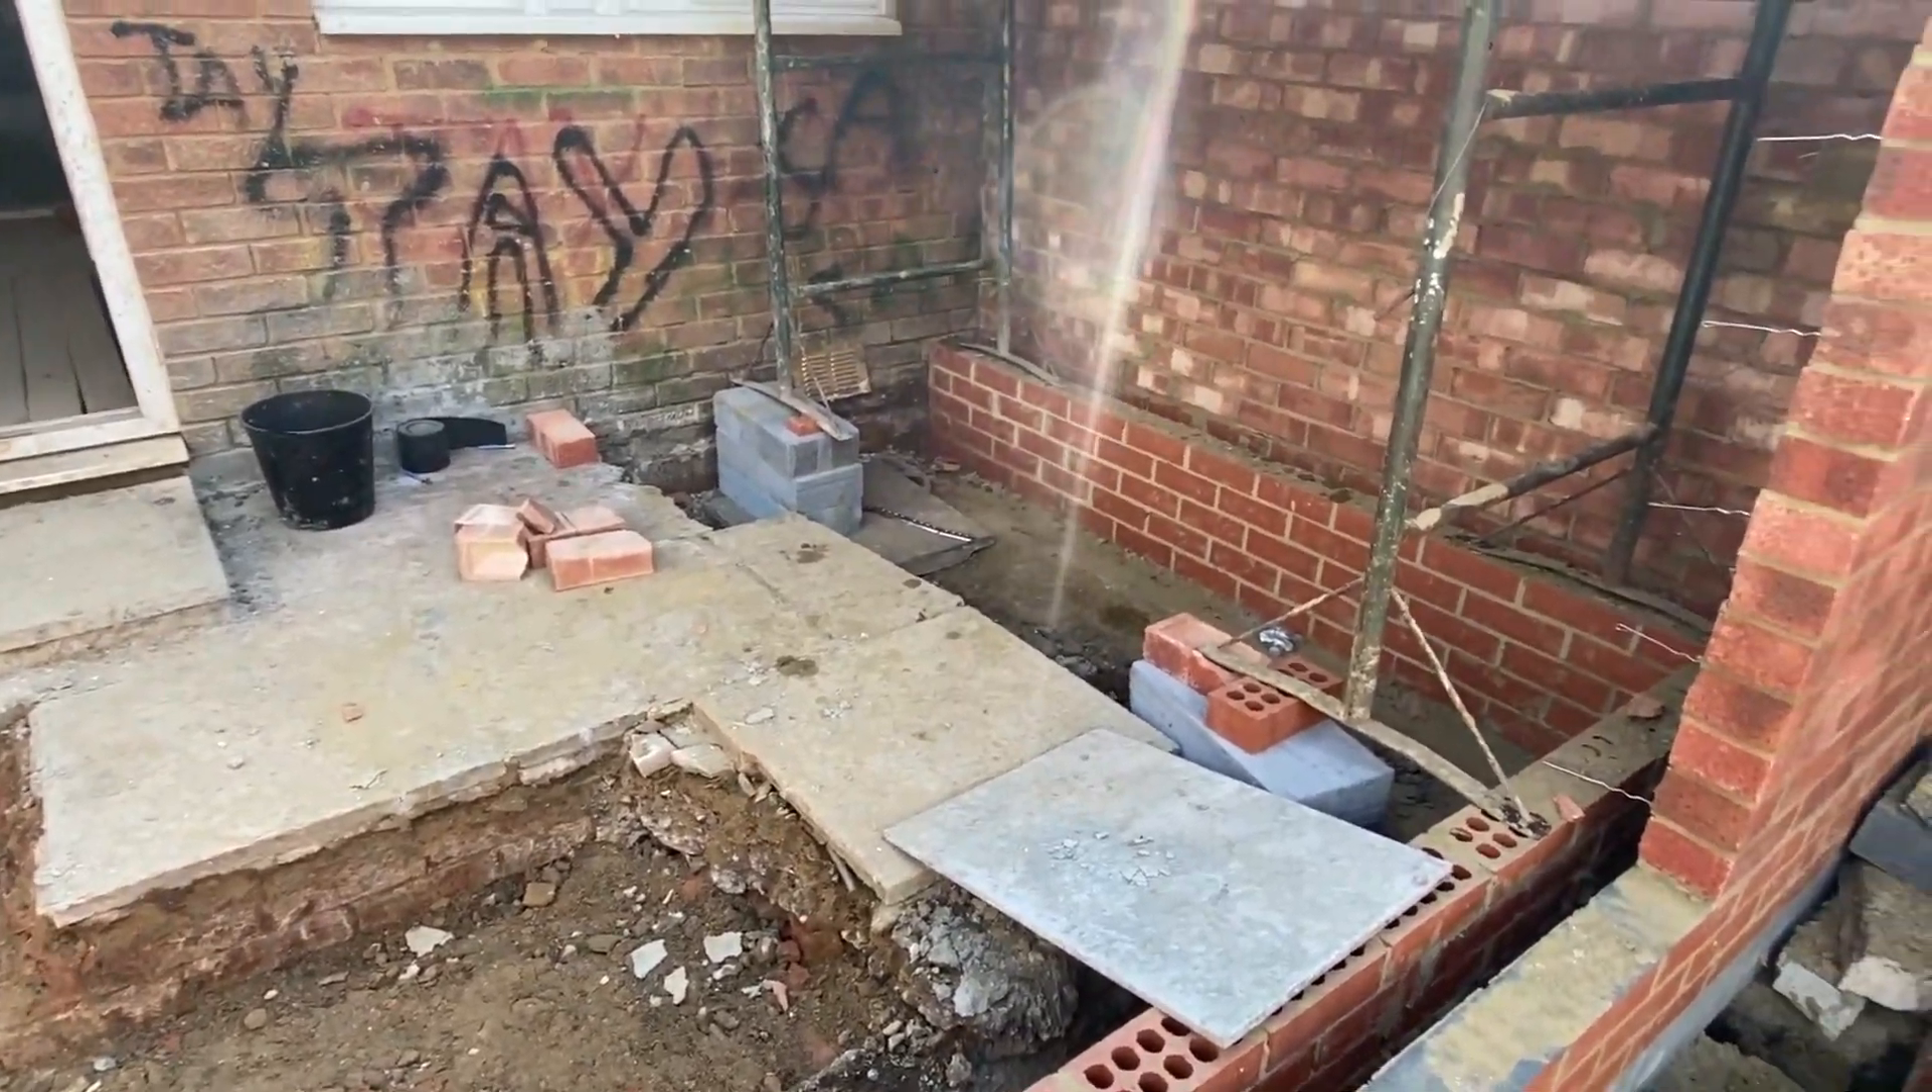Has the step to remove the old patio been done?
No.